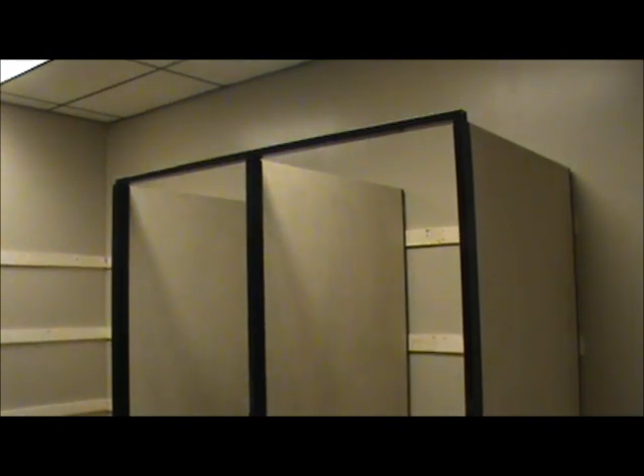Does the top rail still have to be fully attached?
No.